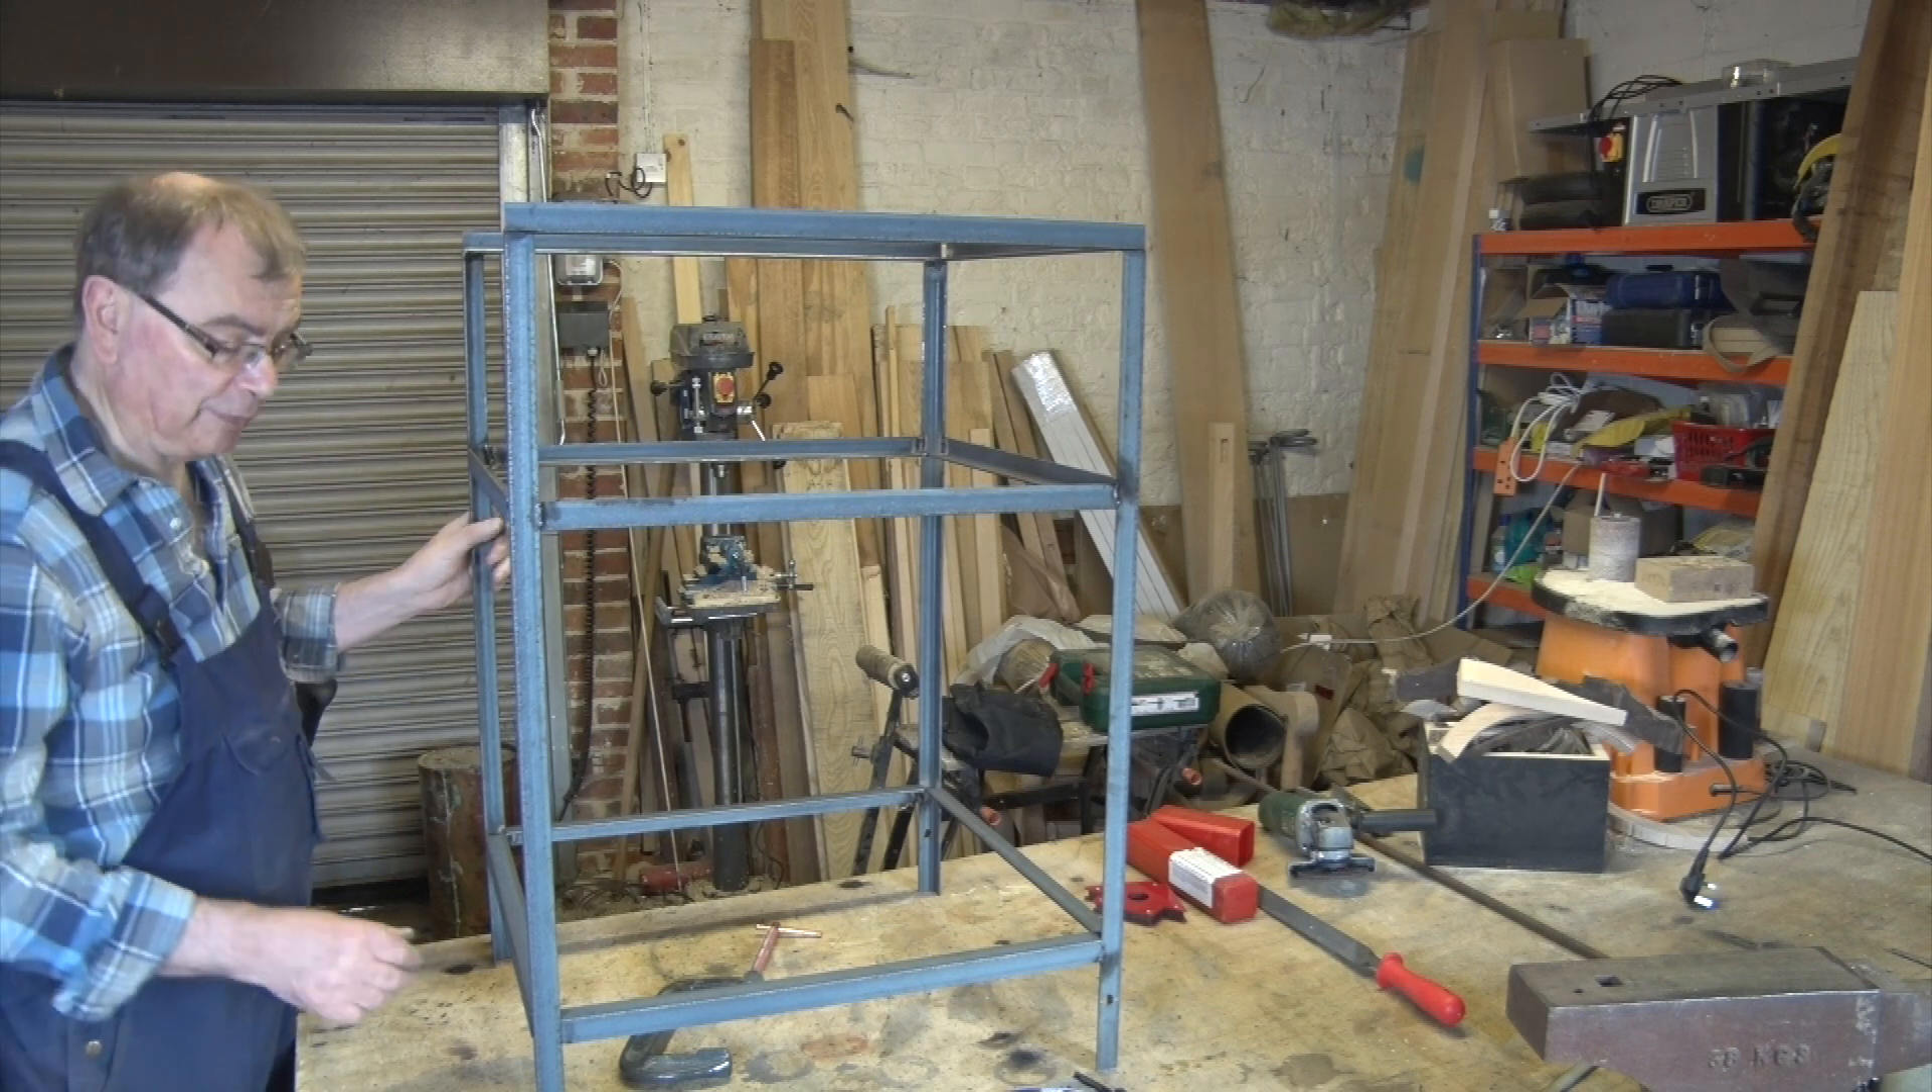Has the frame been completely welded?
Yes.